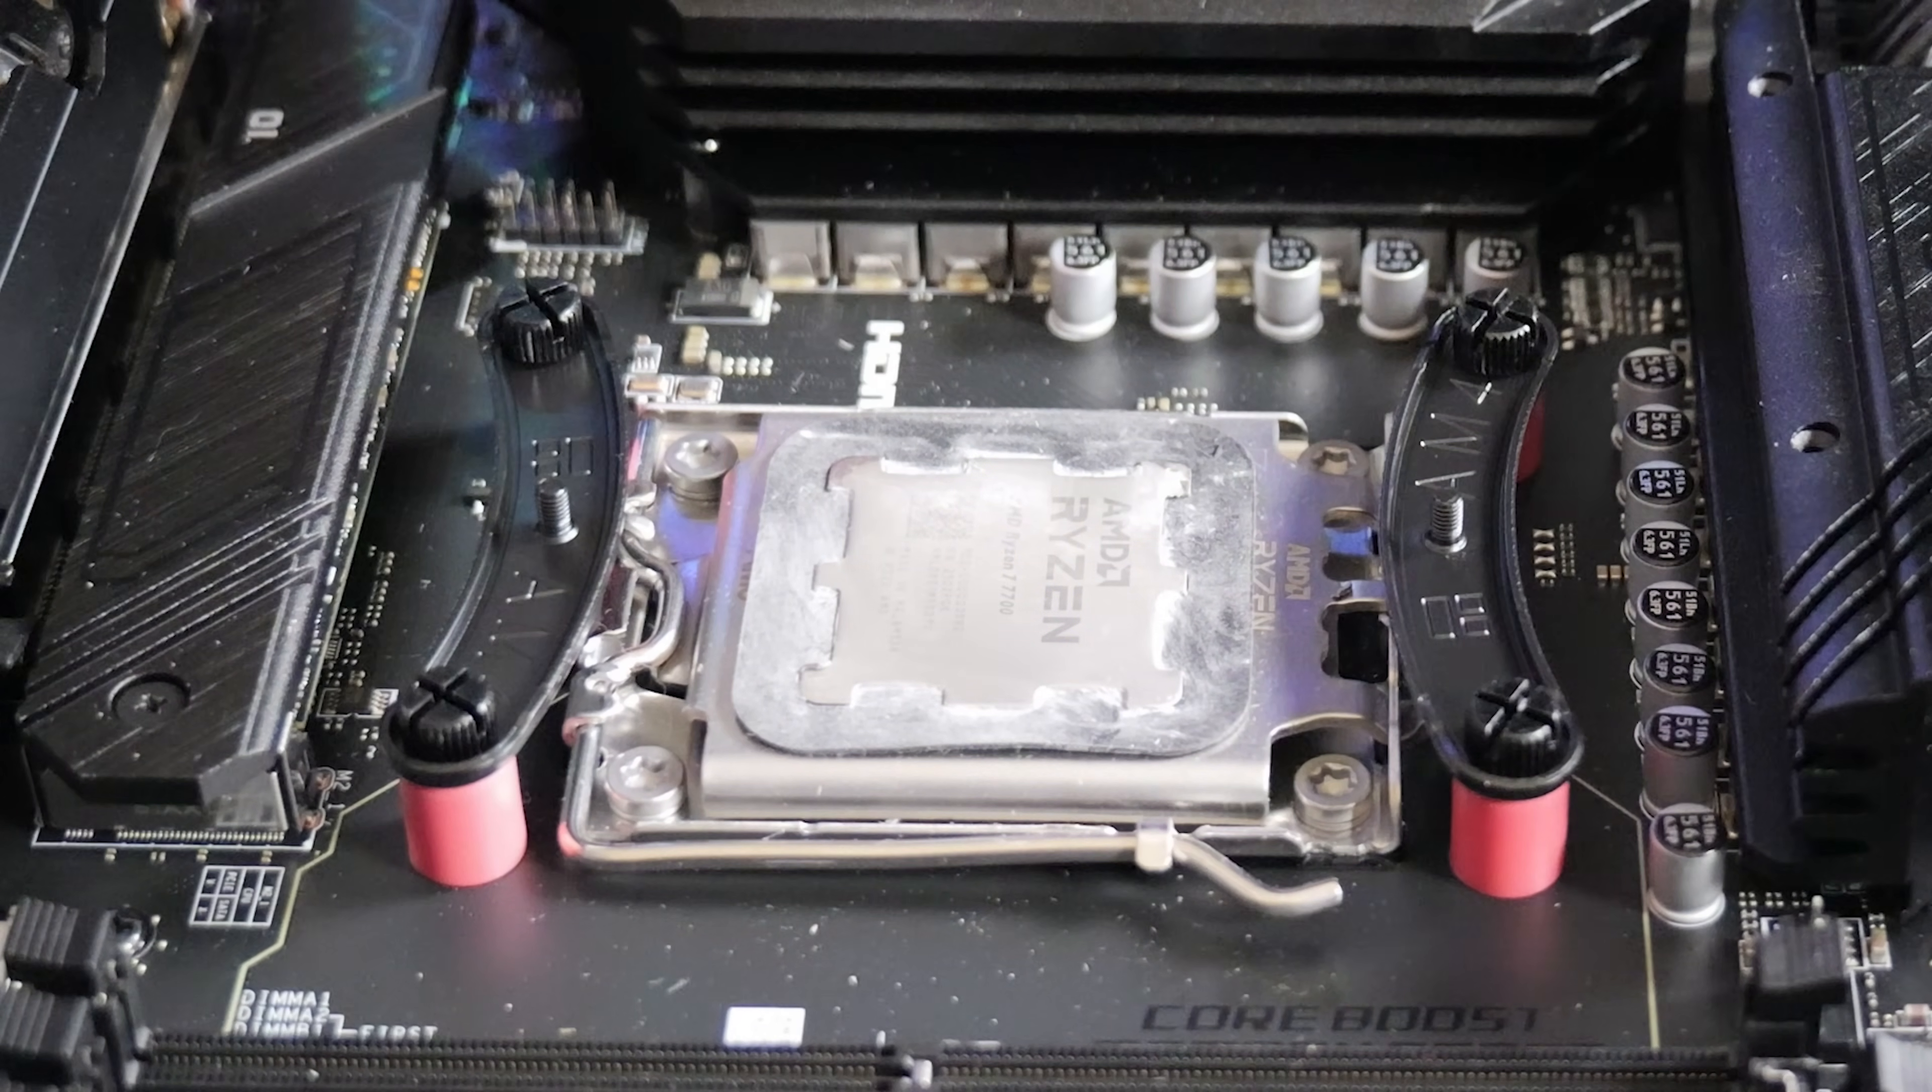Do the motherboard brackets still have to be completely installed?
No.